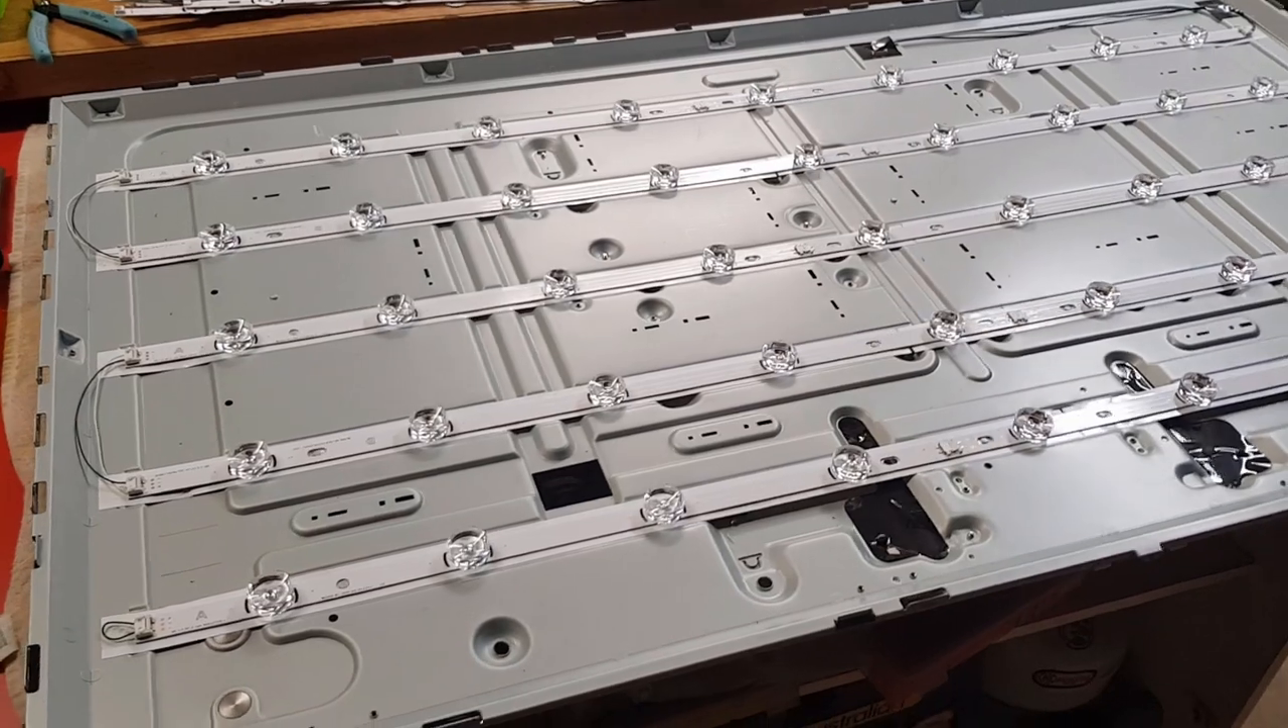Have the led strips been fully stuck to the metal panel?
Yes.